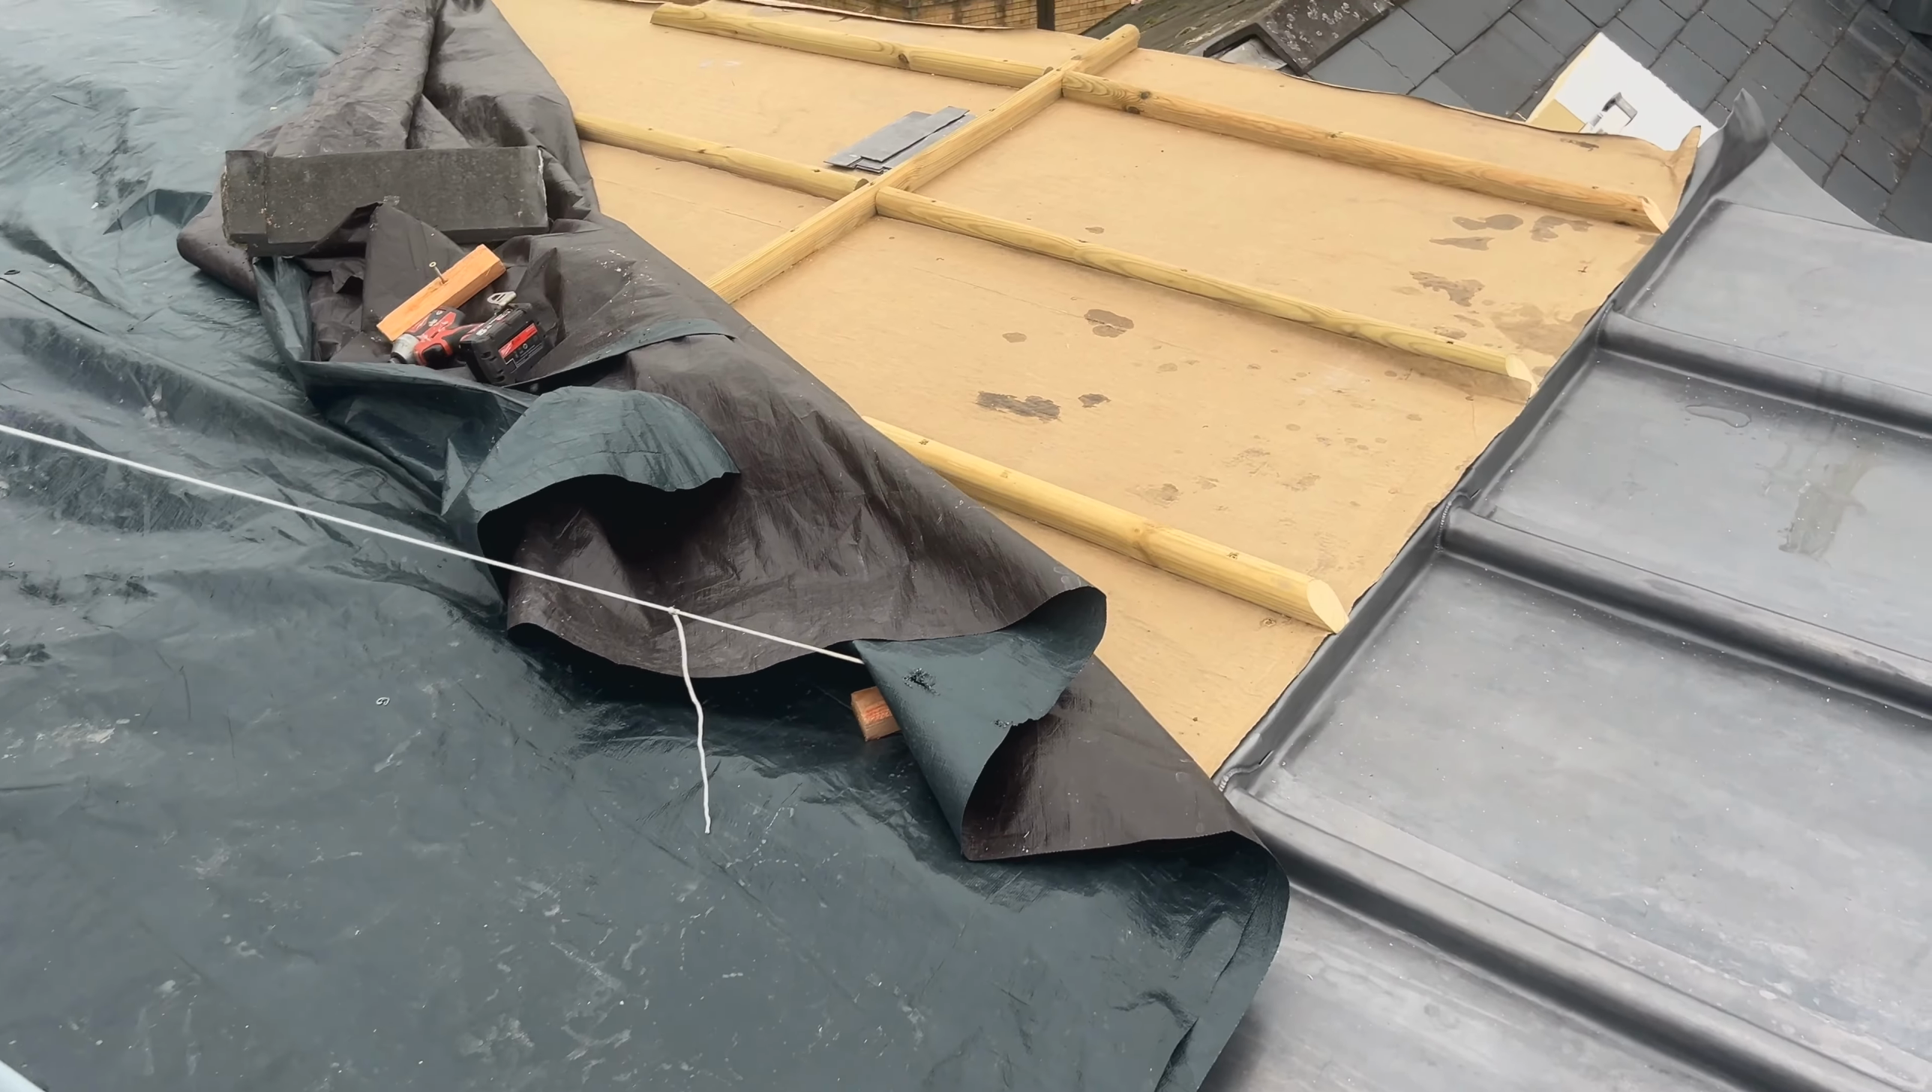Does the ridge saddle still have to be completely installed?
Yes.